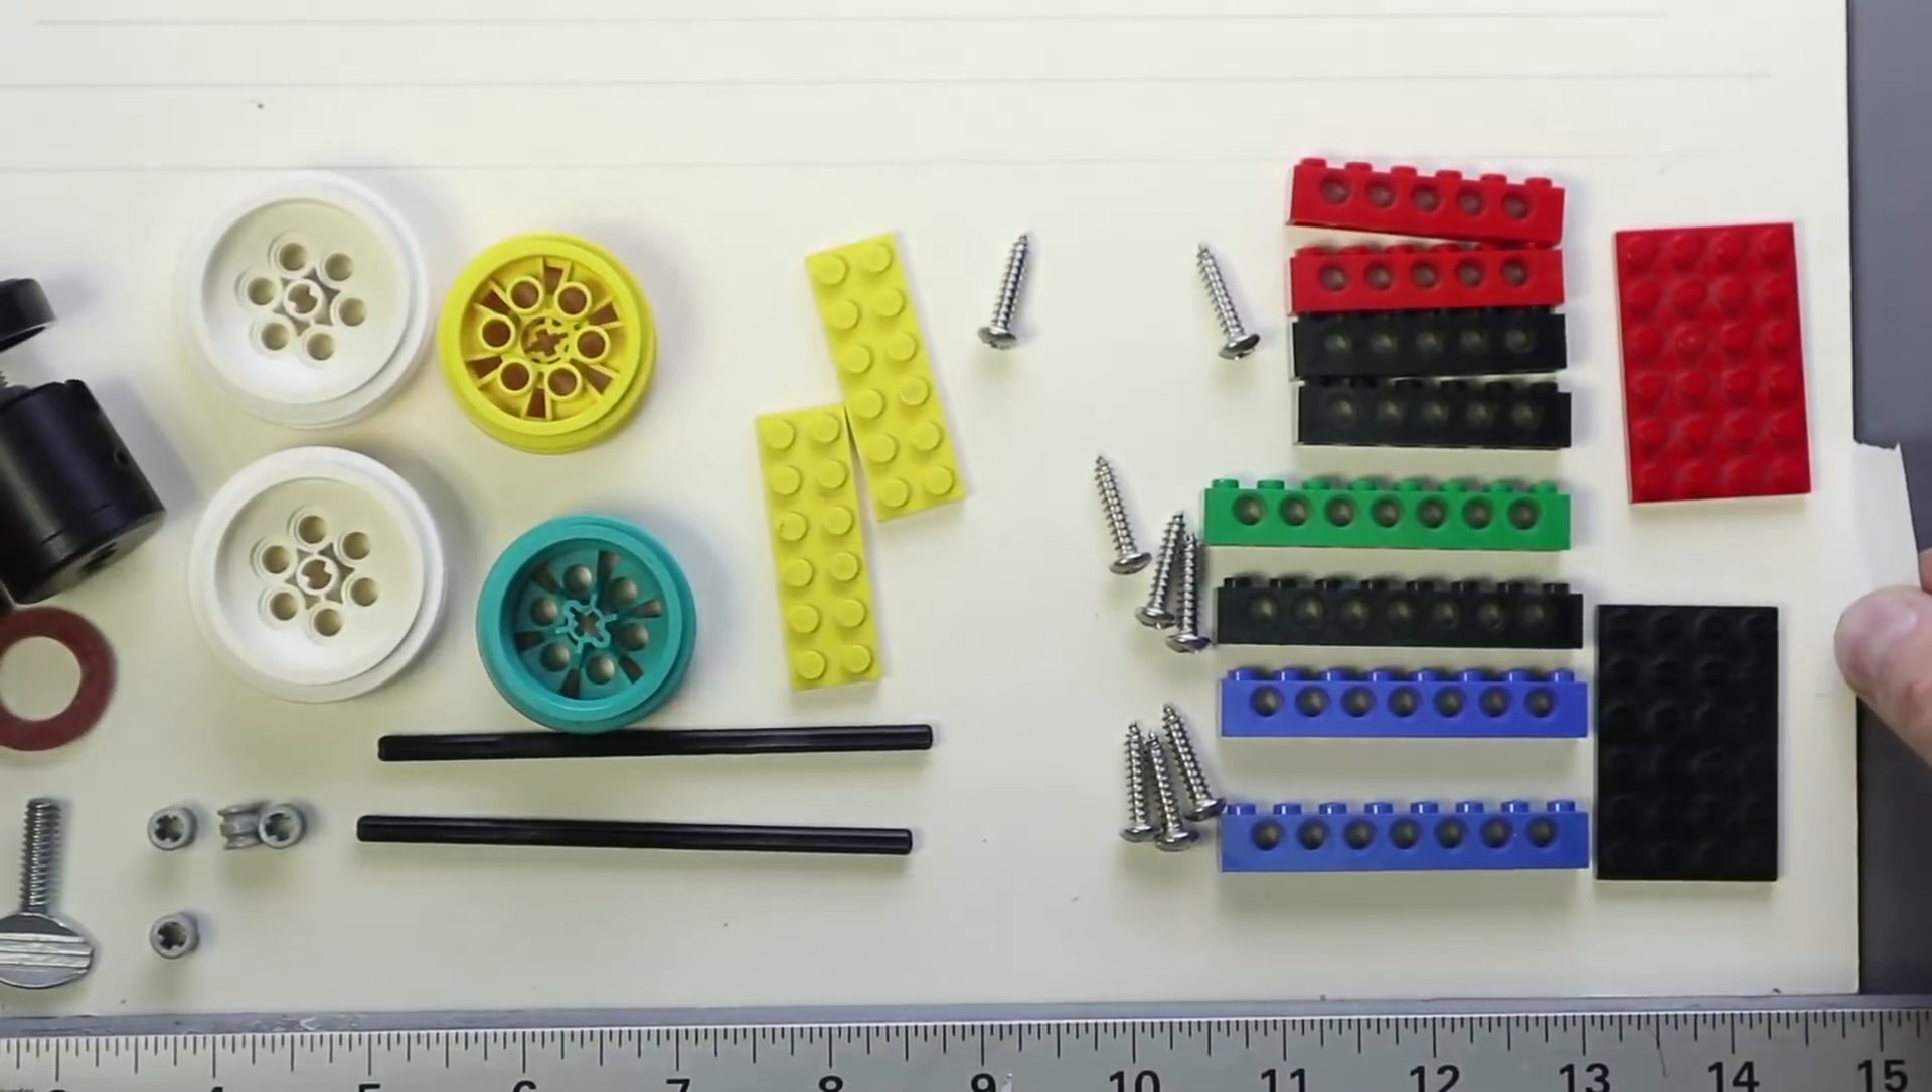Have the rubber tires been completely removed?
Yes.